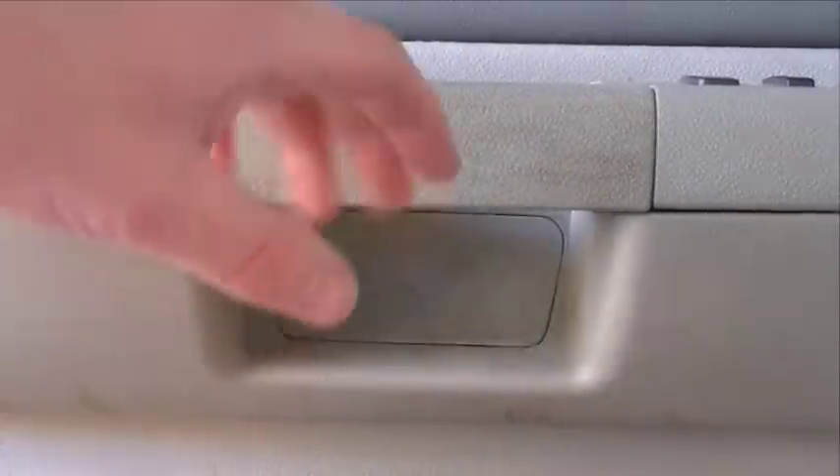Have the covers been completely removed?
No.